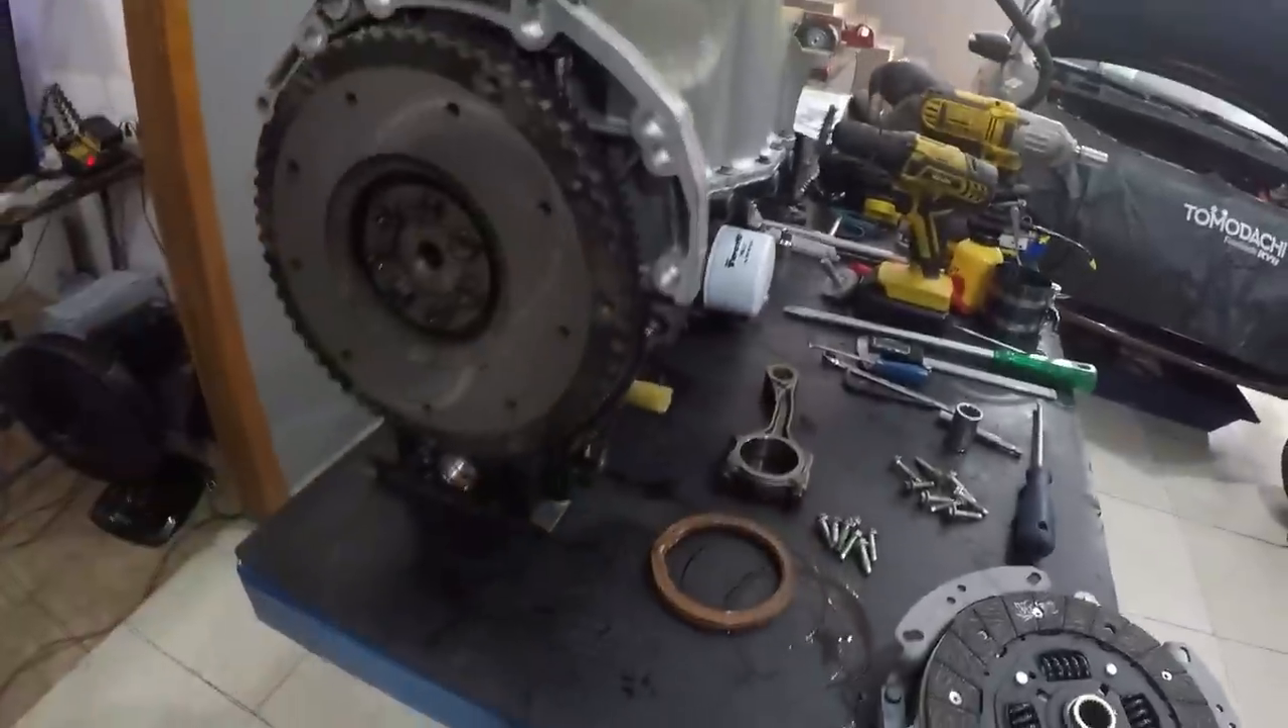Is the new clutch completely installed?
No.